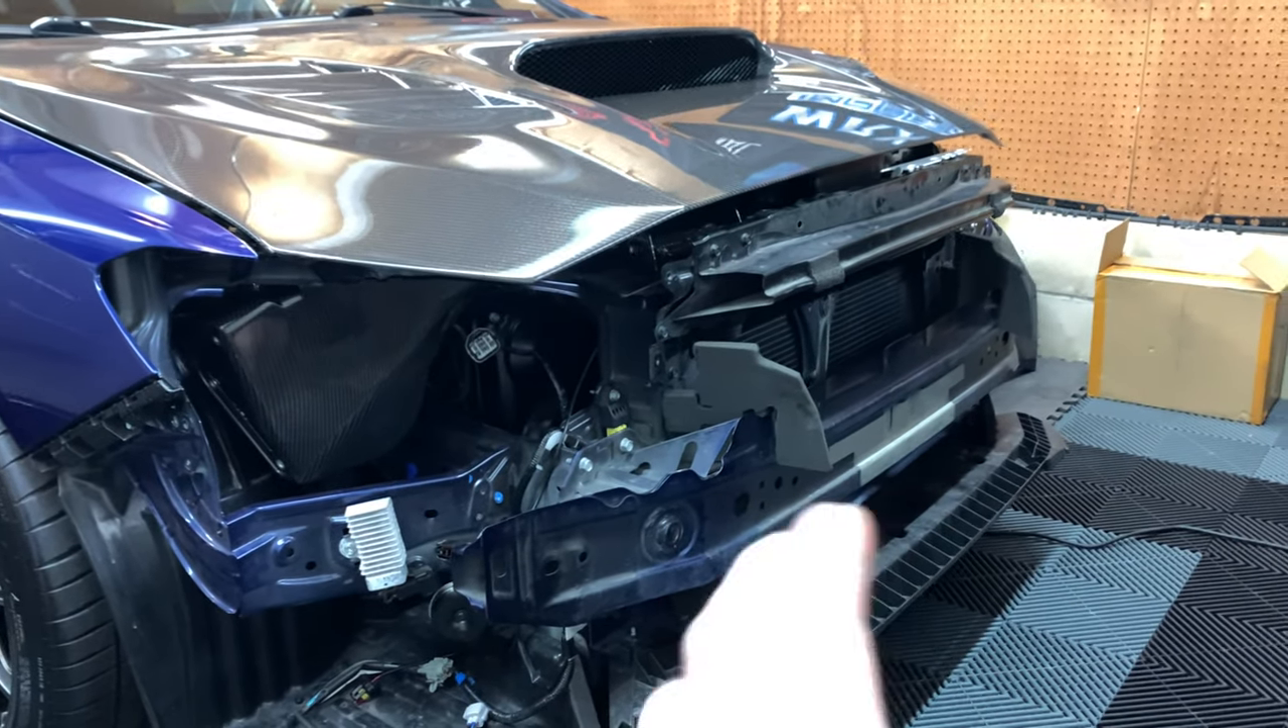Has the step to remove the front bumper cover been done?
Yes.